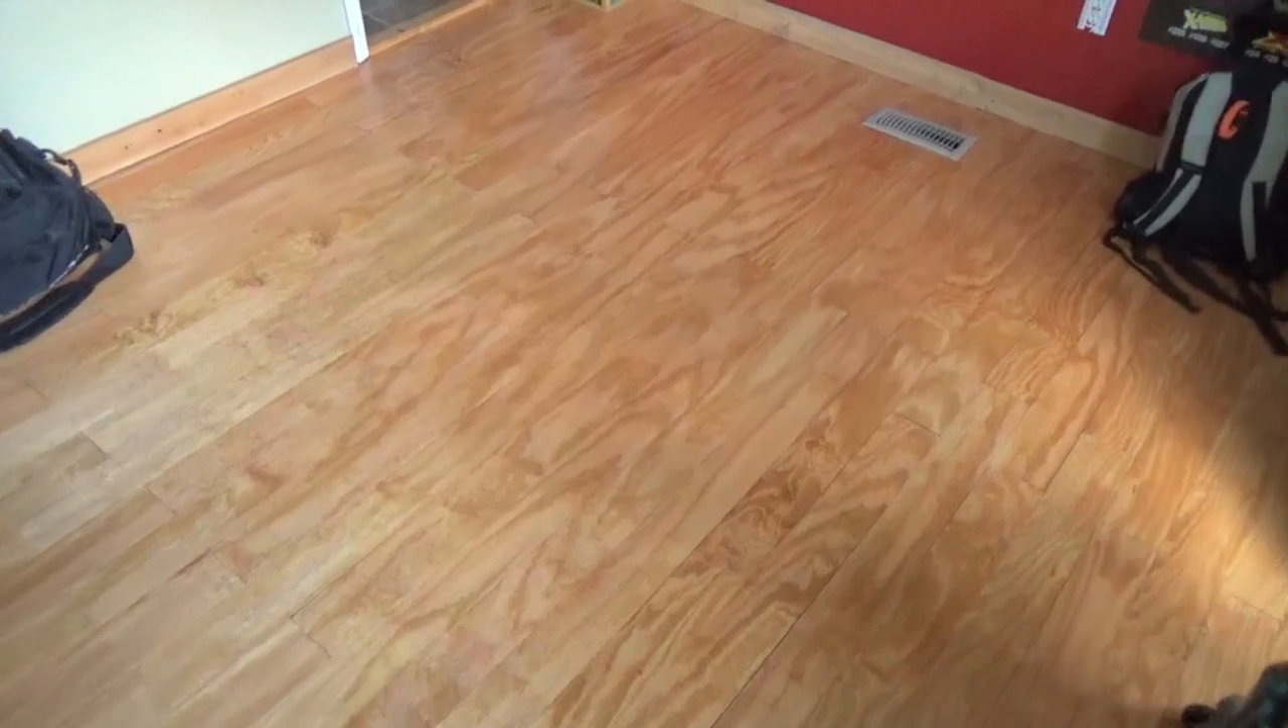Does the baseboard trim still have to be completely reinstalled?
No.